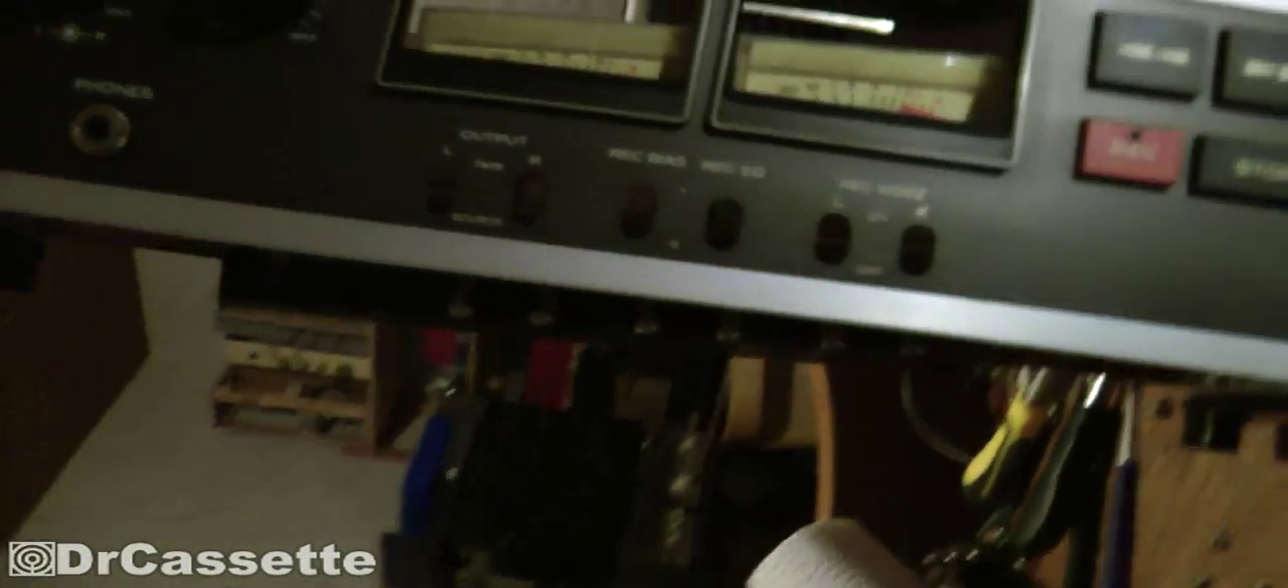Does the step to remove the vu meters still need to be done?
Yes.